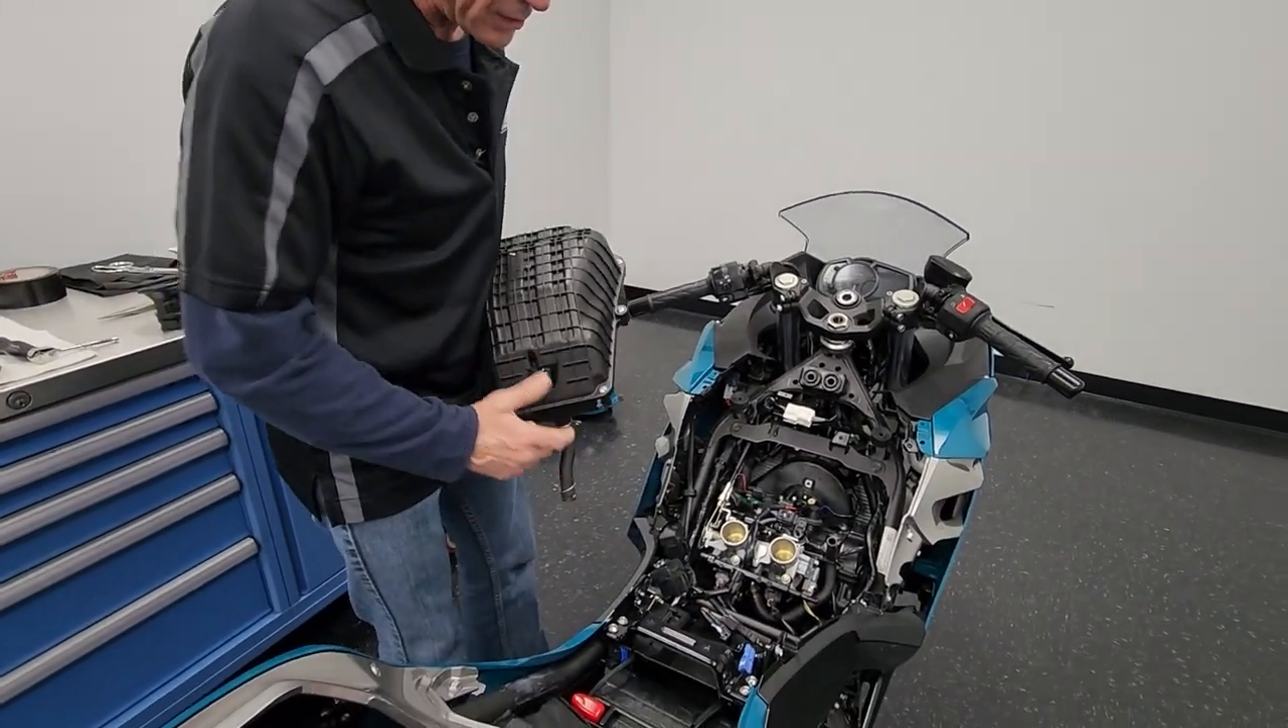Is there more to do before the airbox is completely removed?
No.